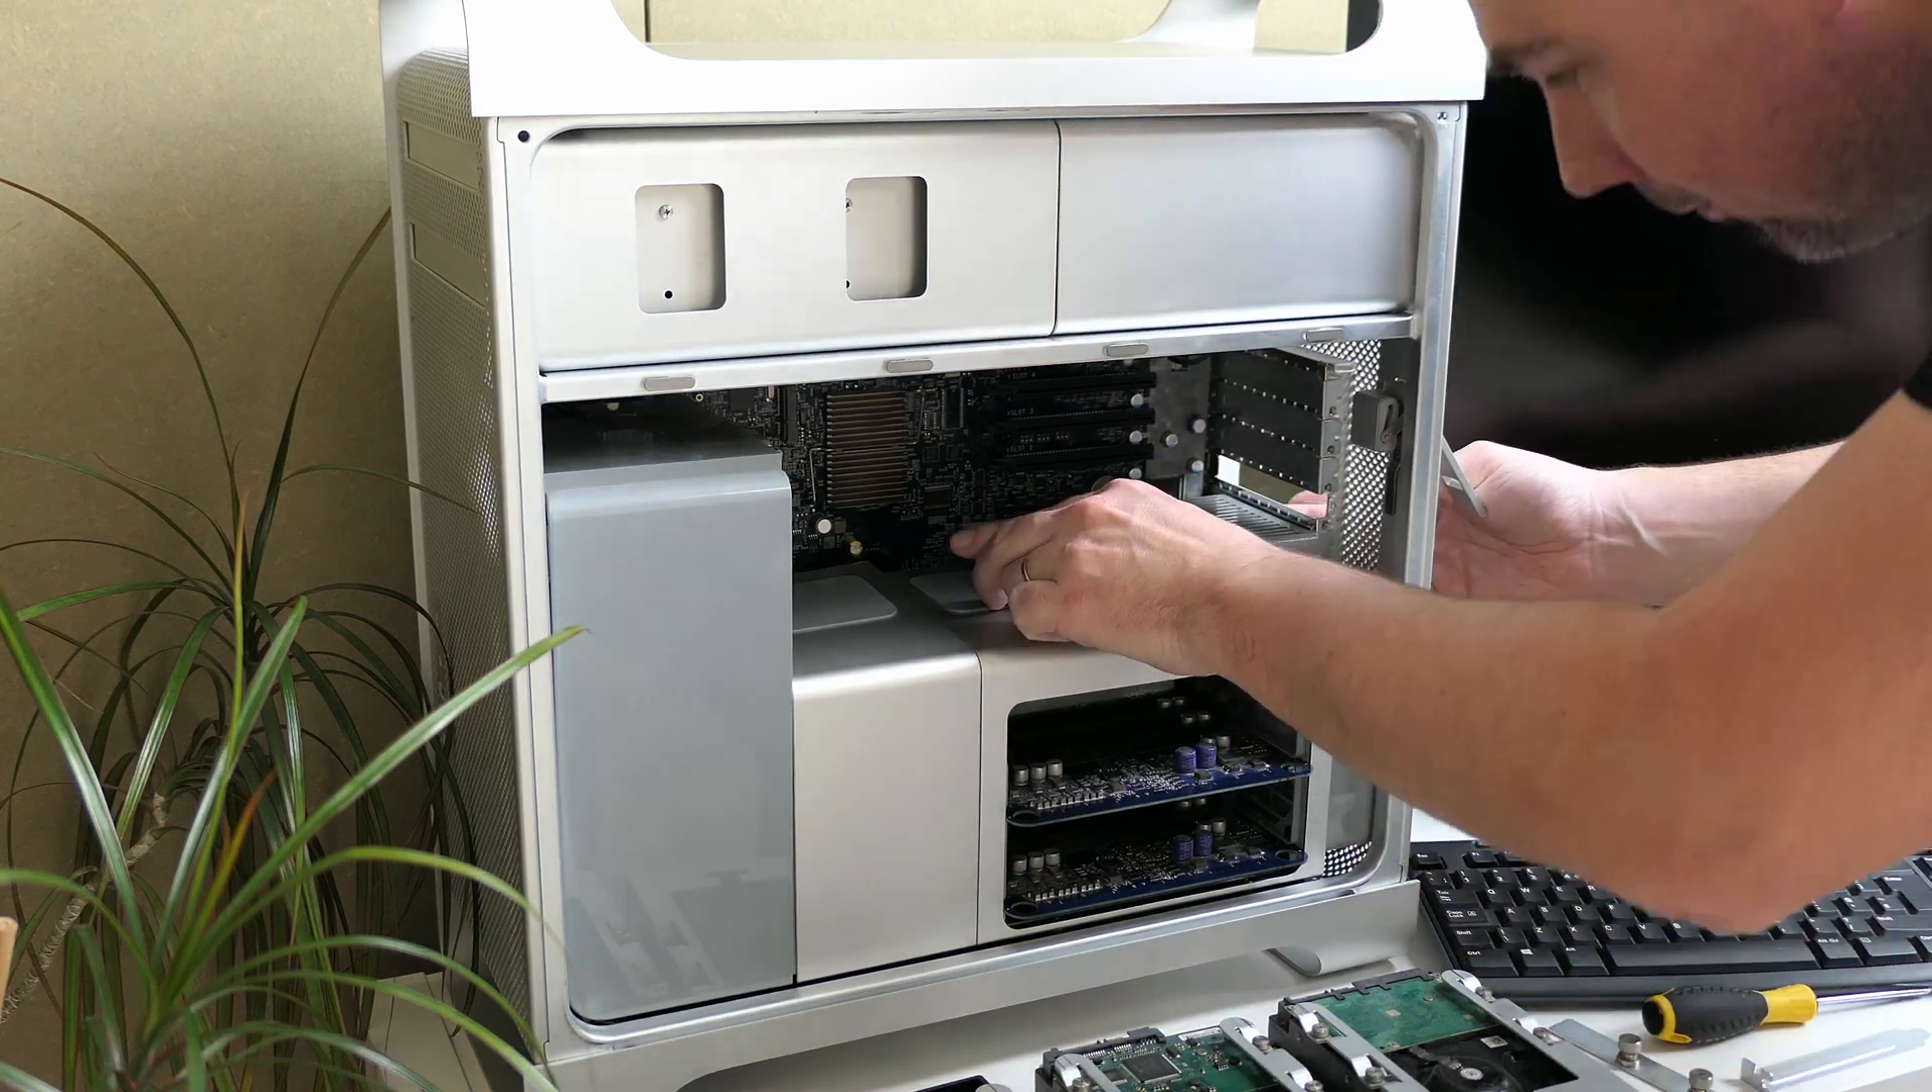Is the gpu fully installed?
No.